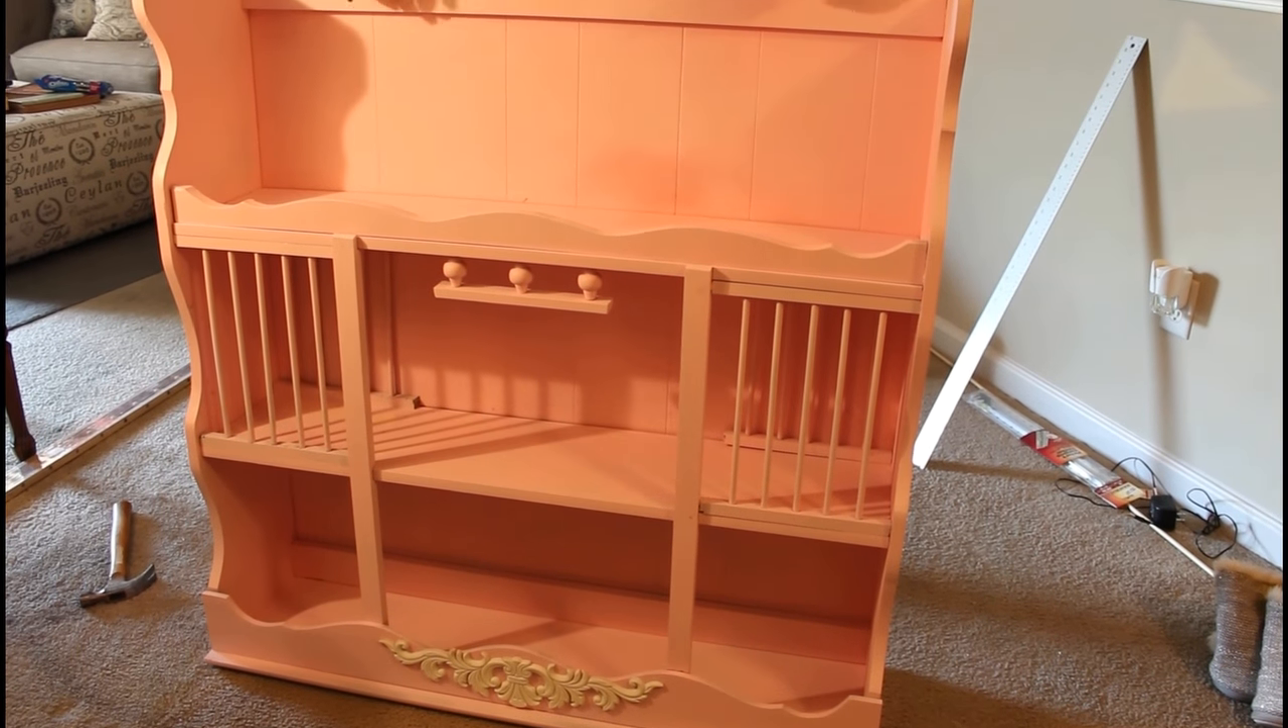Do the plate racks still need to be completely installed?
No.